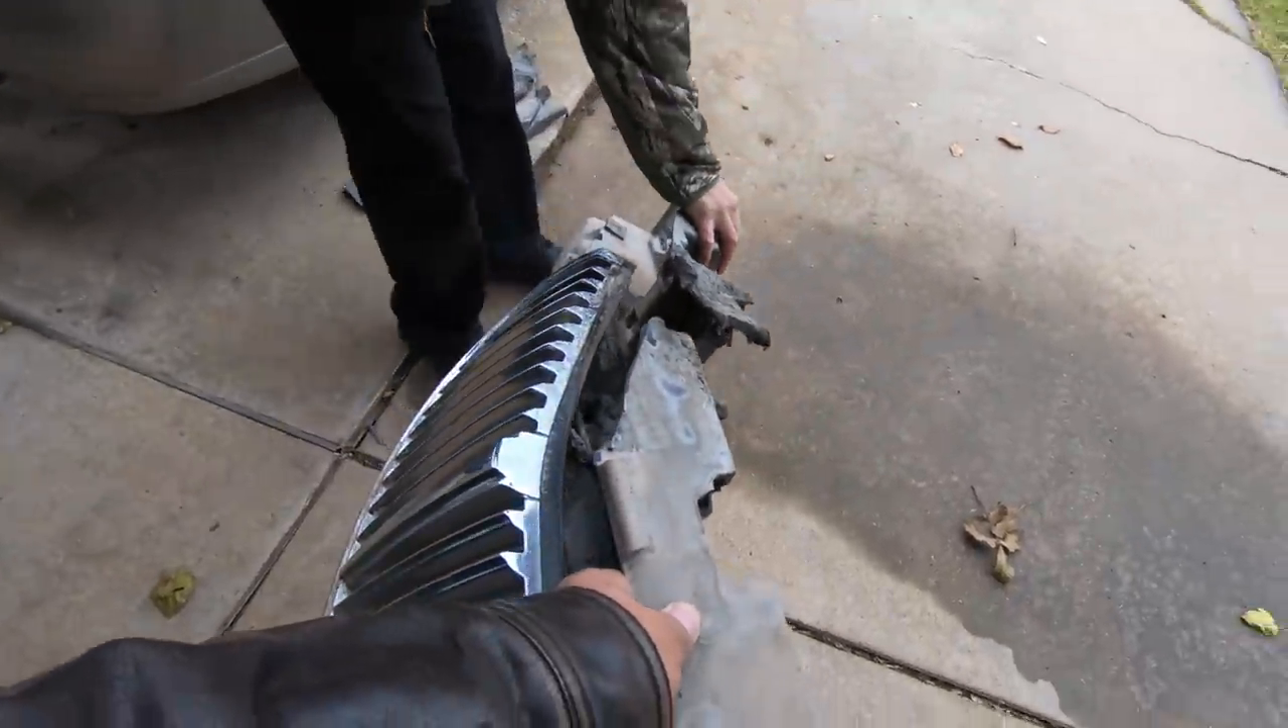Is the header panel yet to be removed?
No.